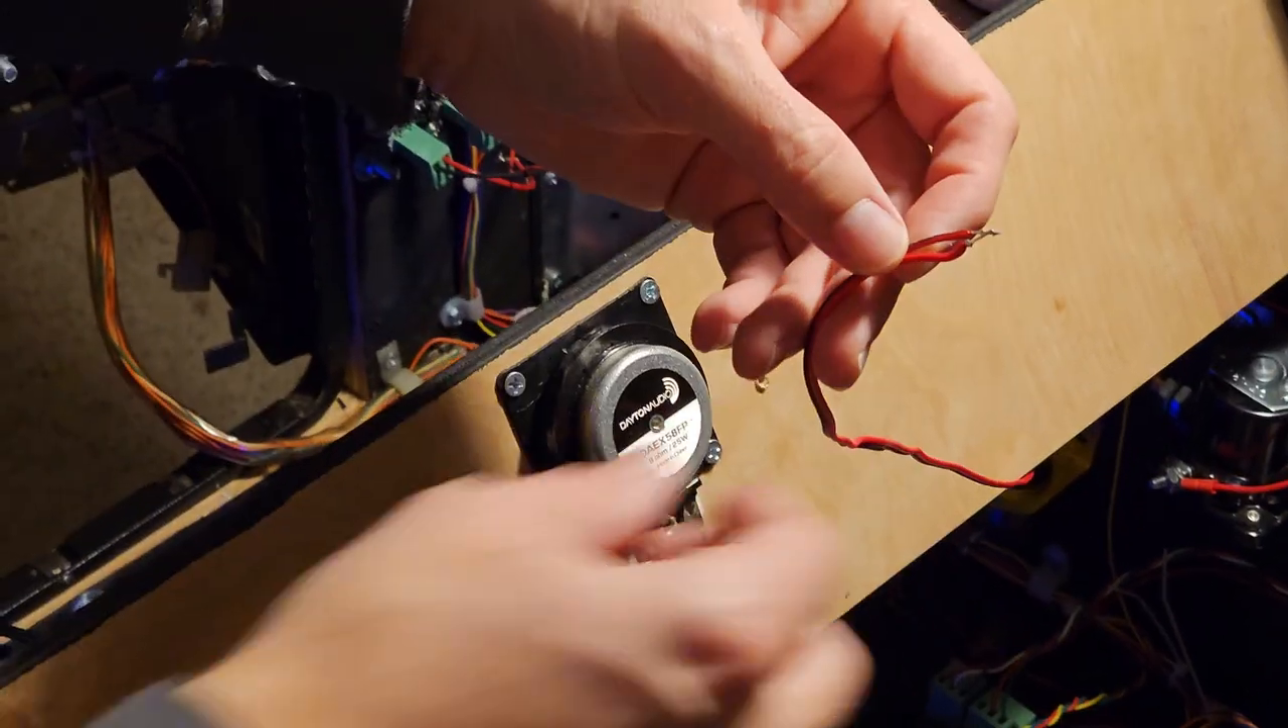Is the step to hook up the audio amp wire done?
No.